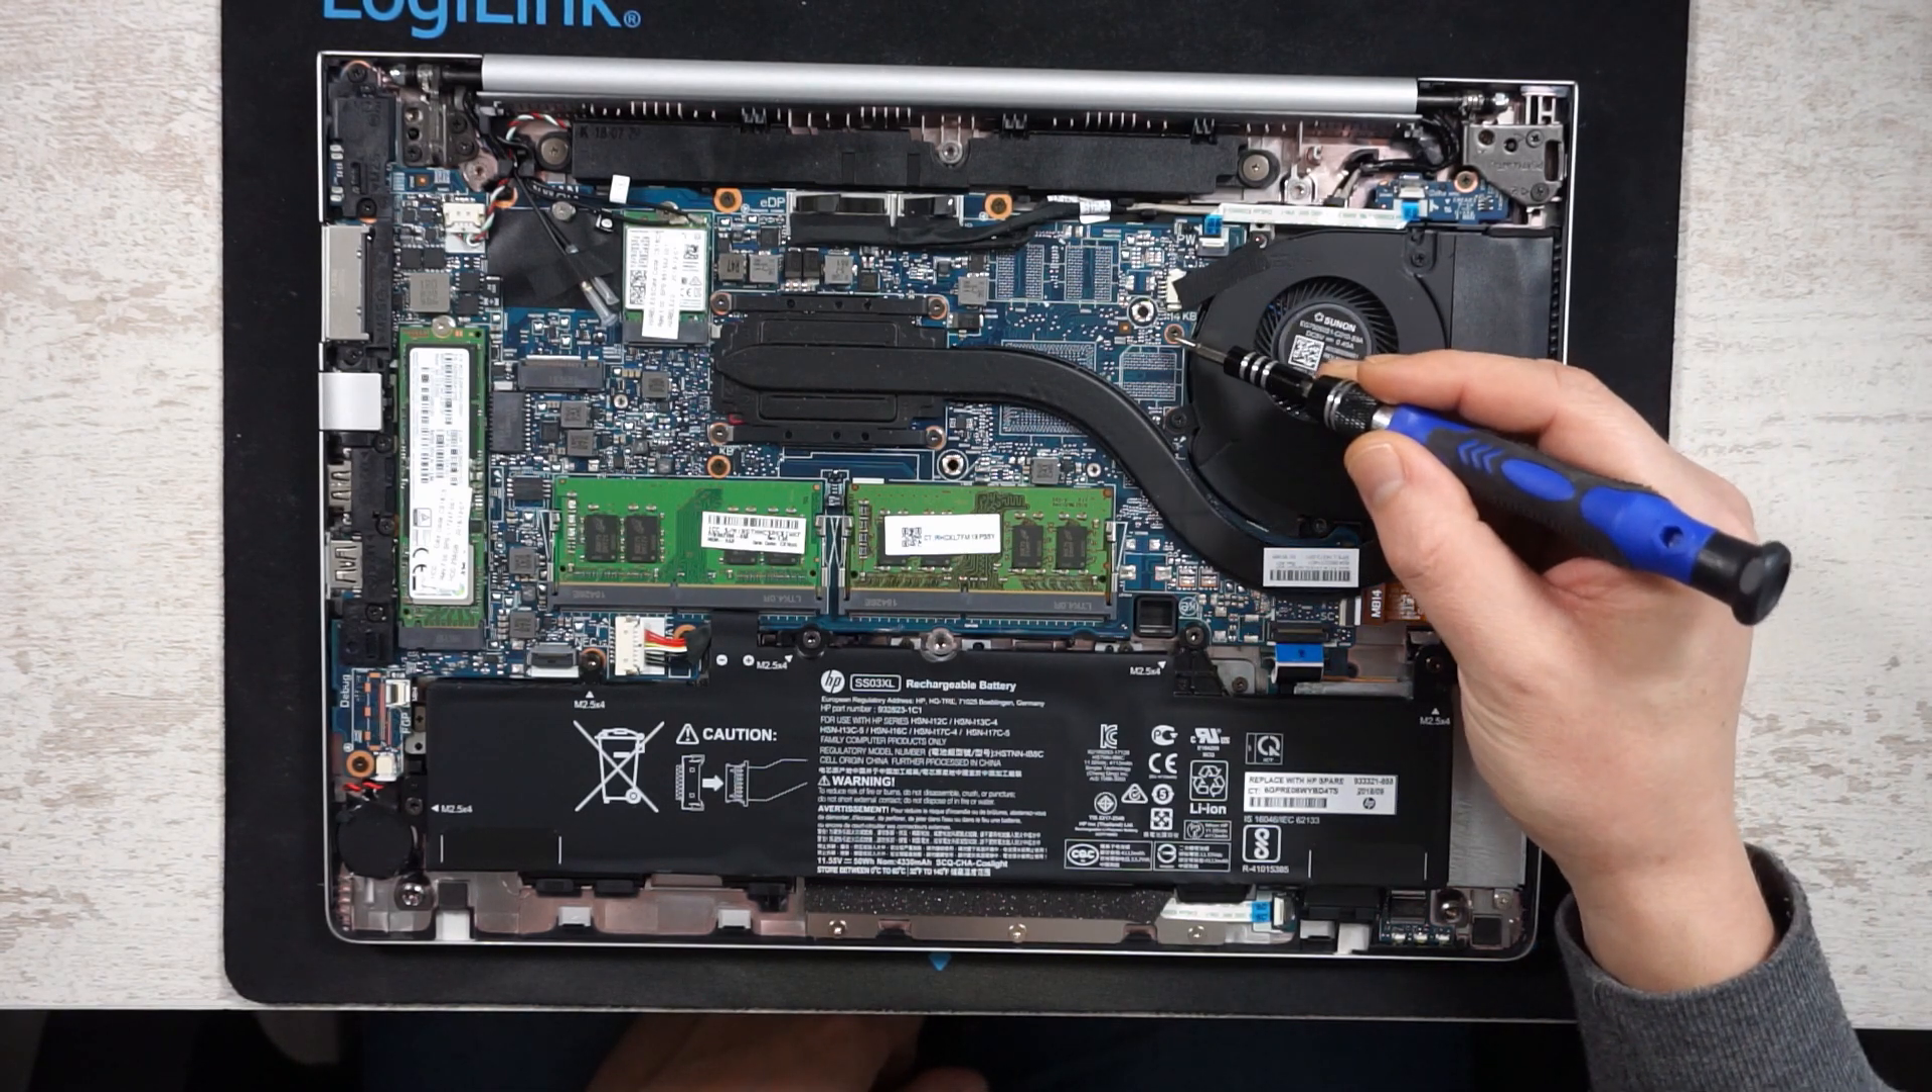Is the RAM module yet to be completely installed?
No.